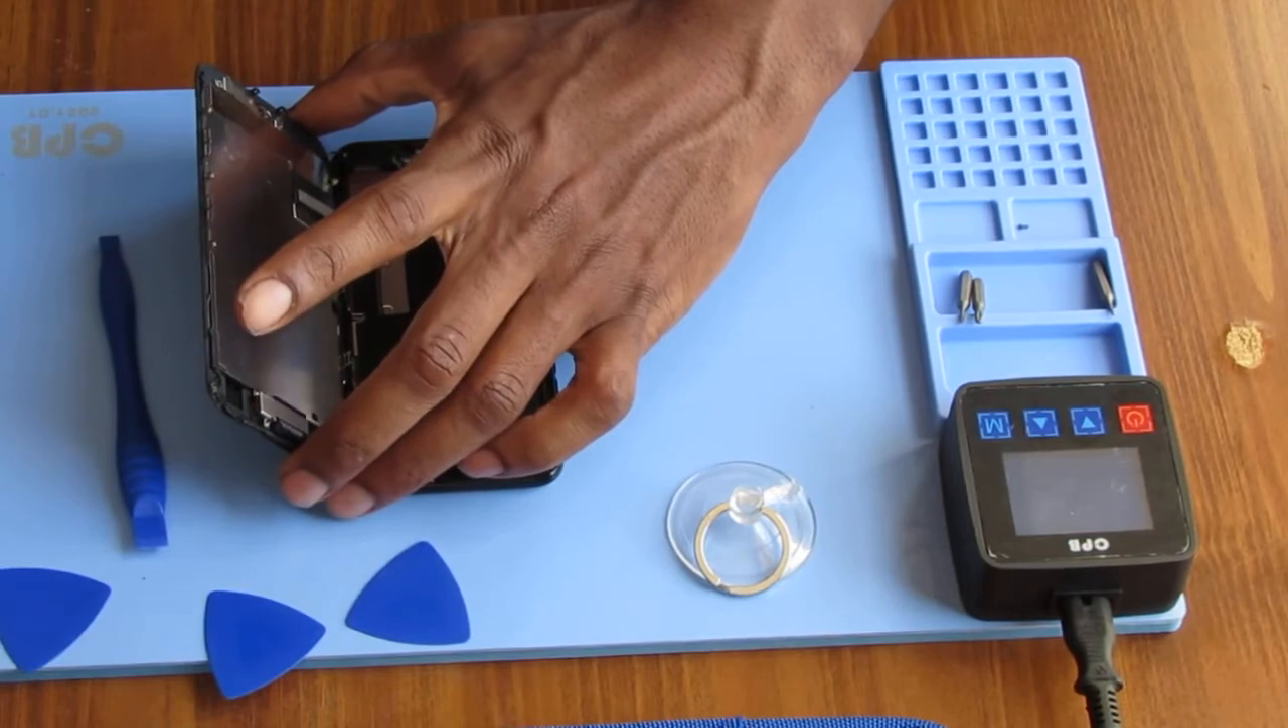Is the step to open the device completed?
Yes.